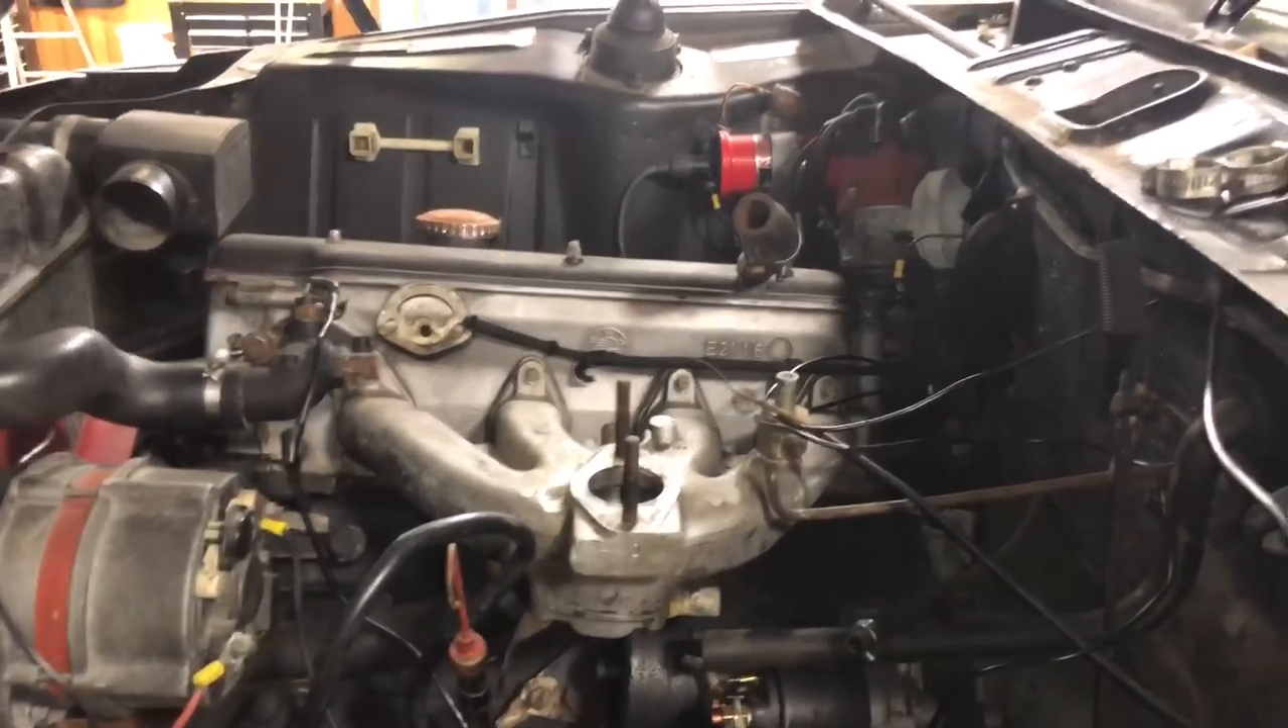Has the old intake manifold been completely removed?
No.